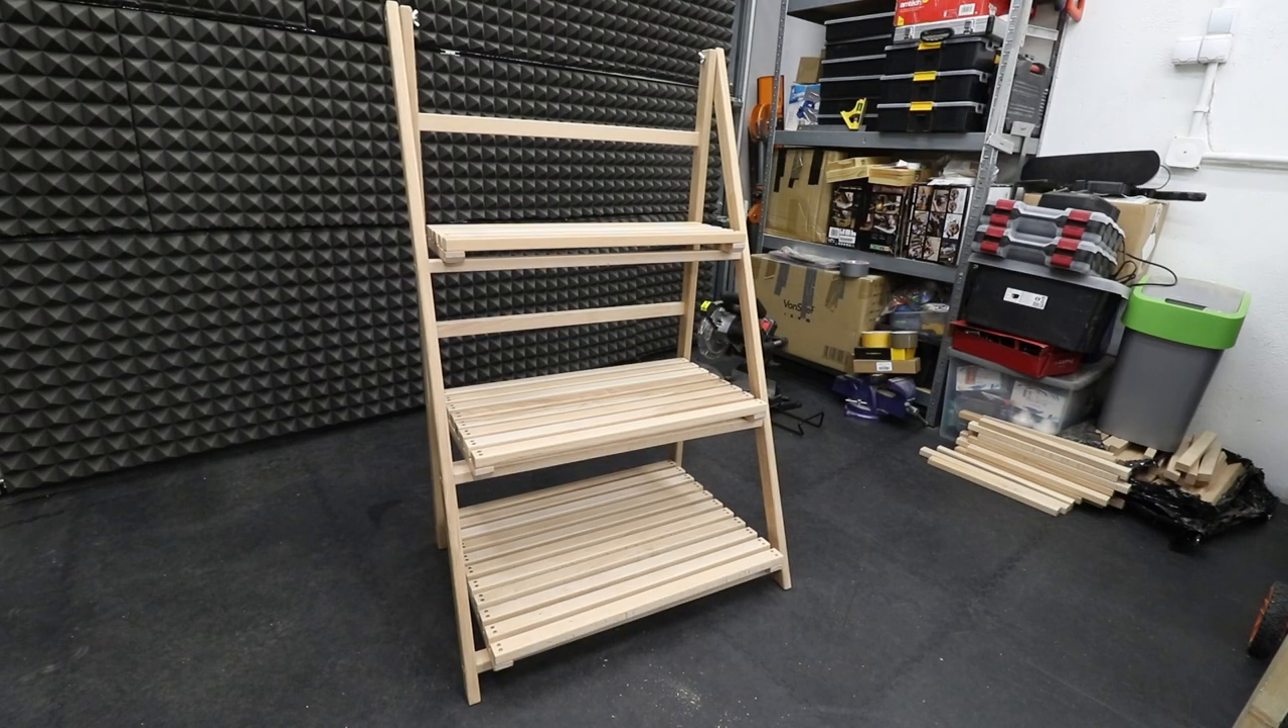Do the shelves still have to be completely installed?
No.